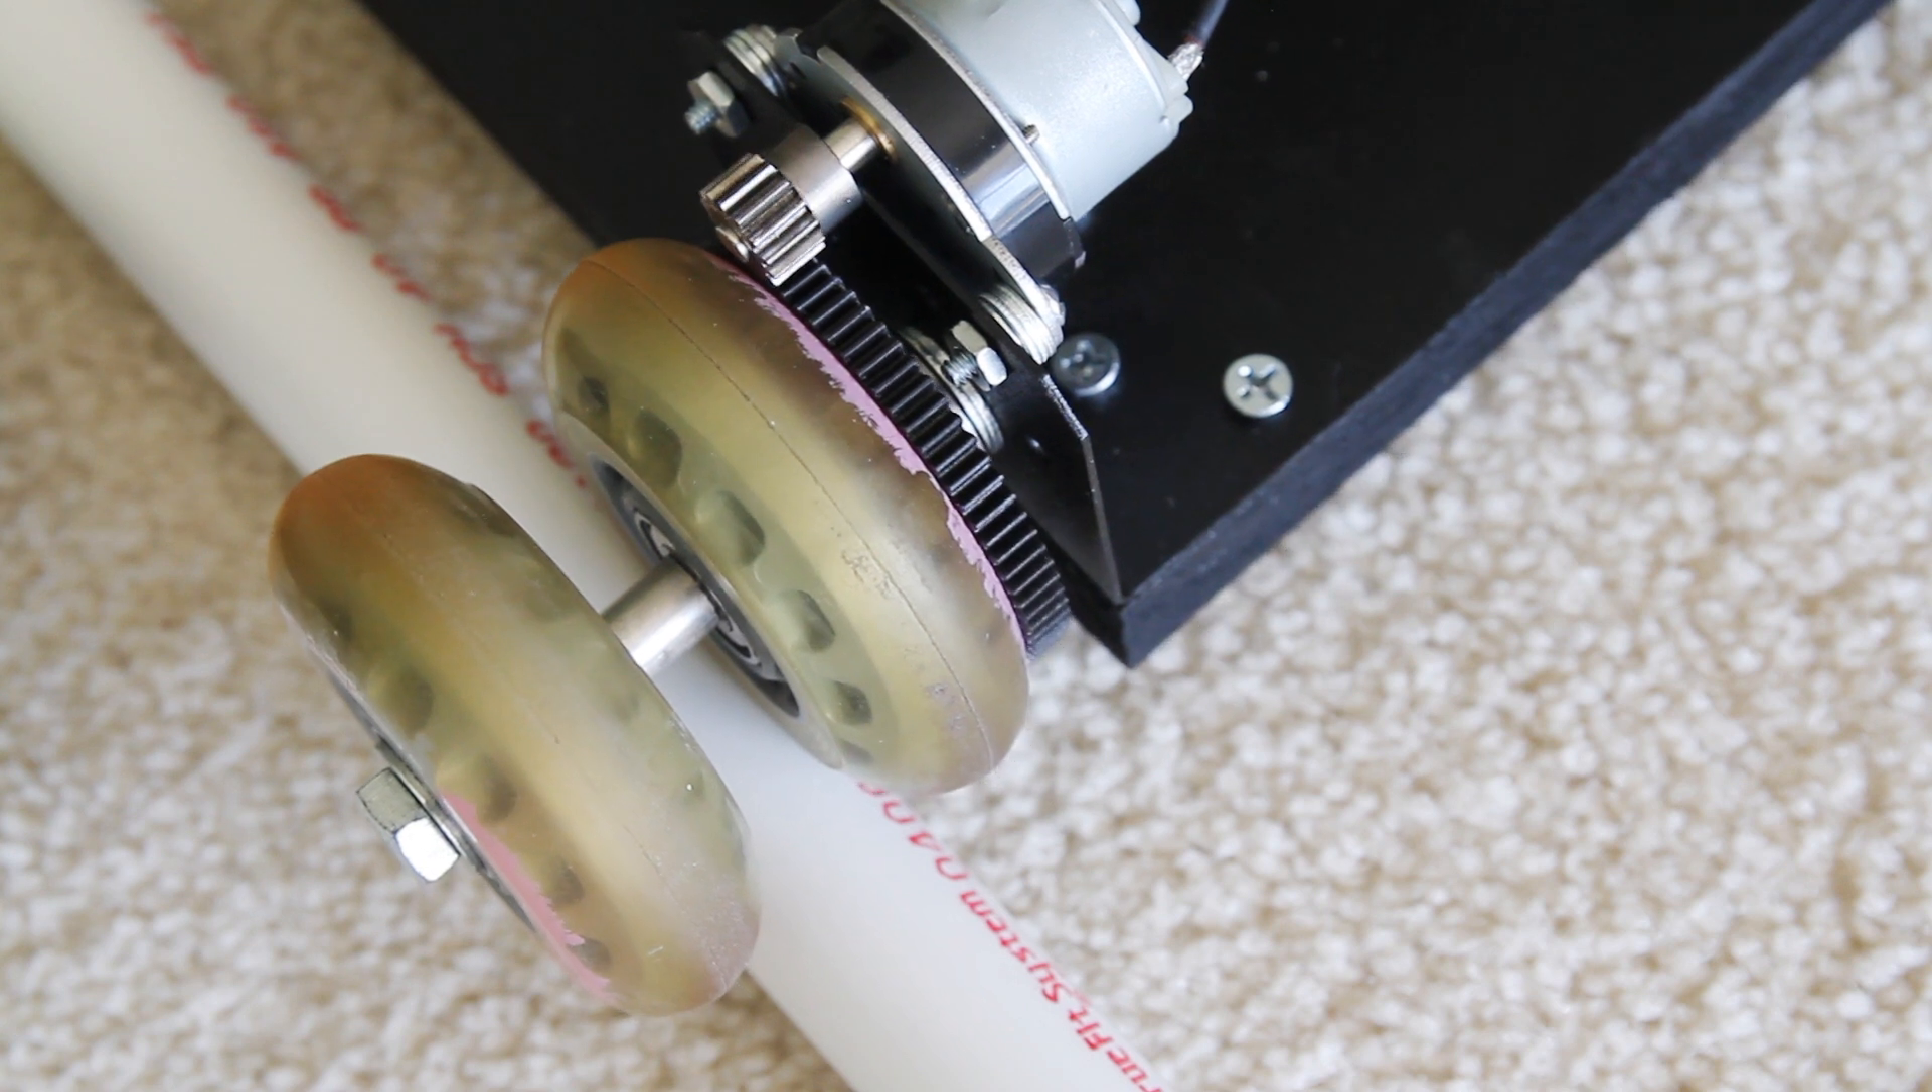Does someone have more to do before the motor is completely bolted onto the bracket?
No.